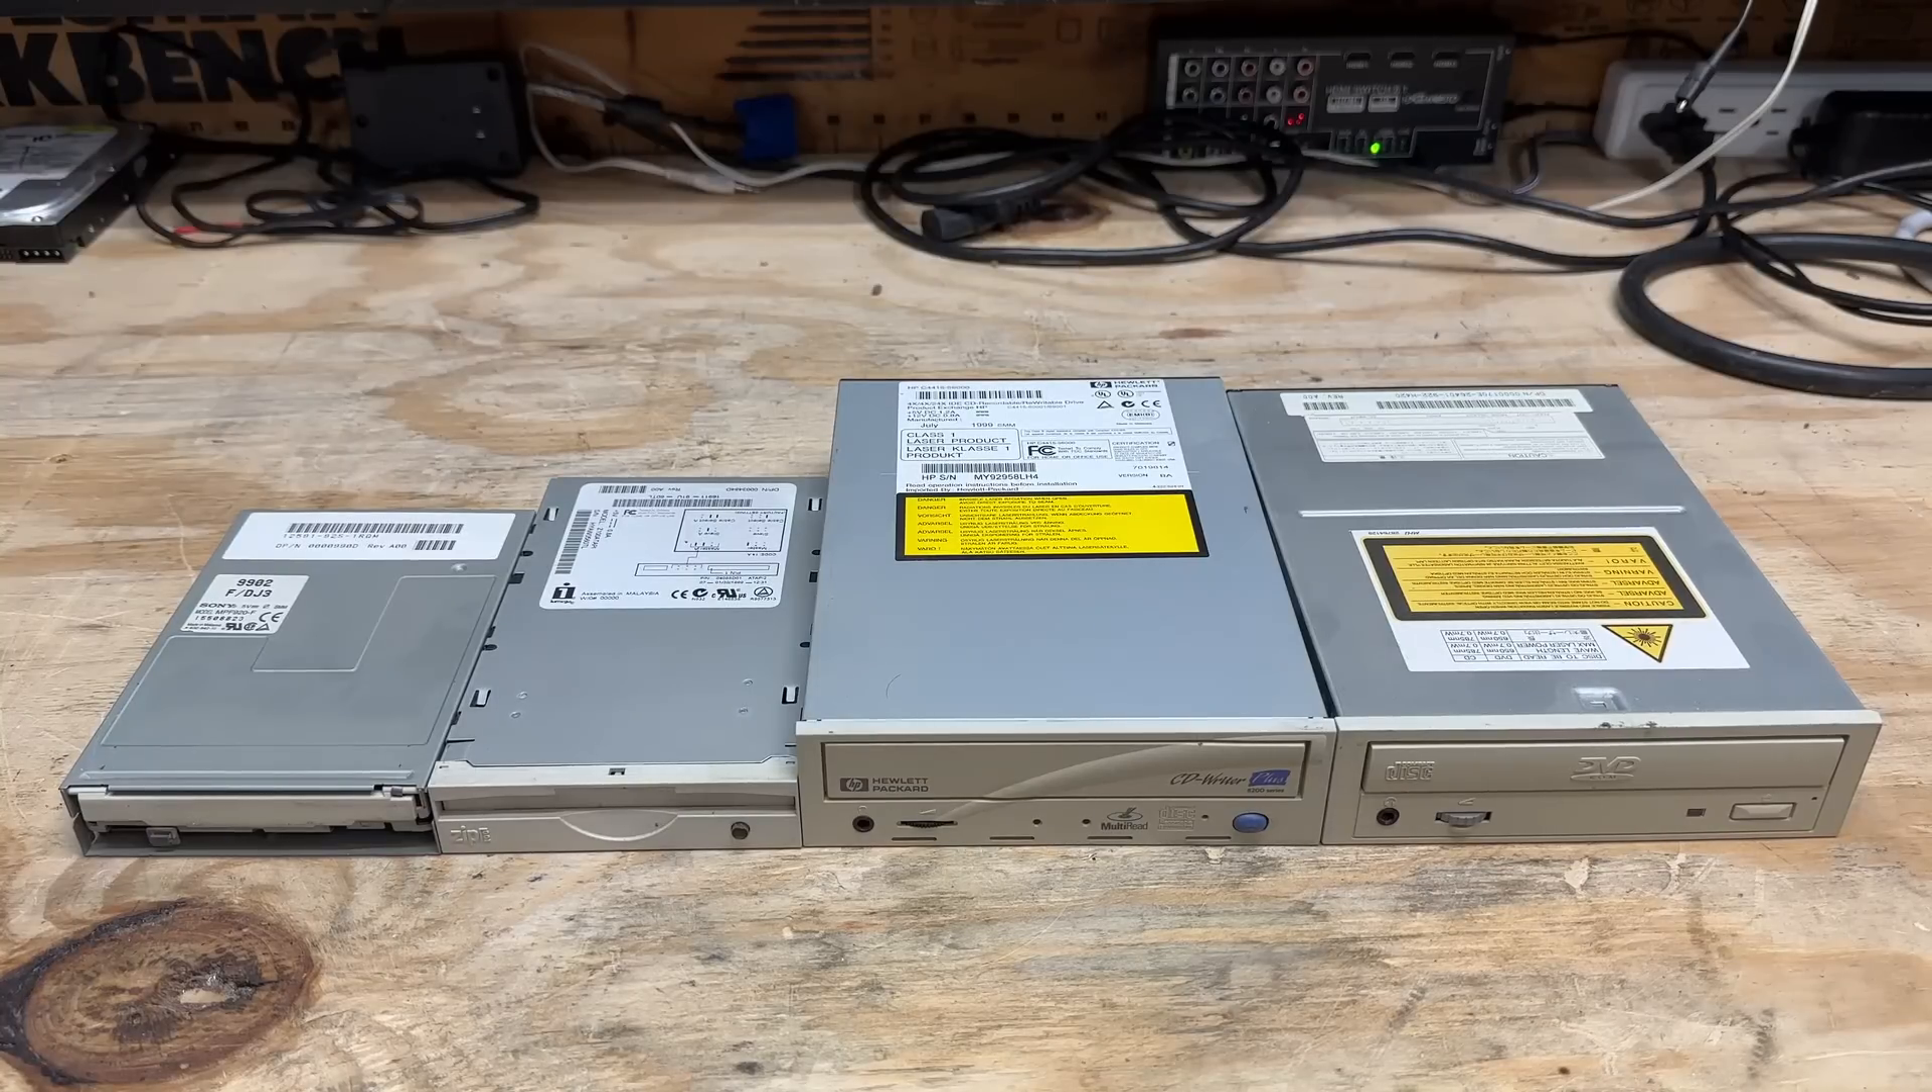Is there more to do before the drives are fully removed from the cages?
No.